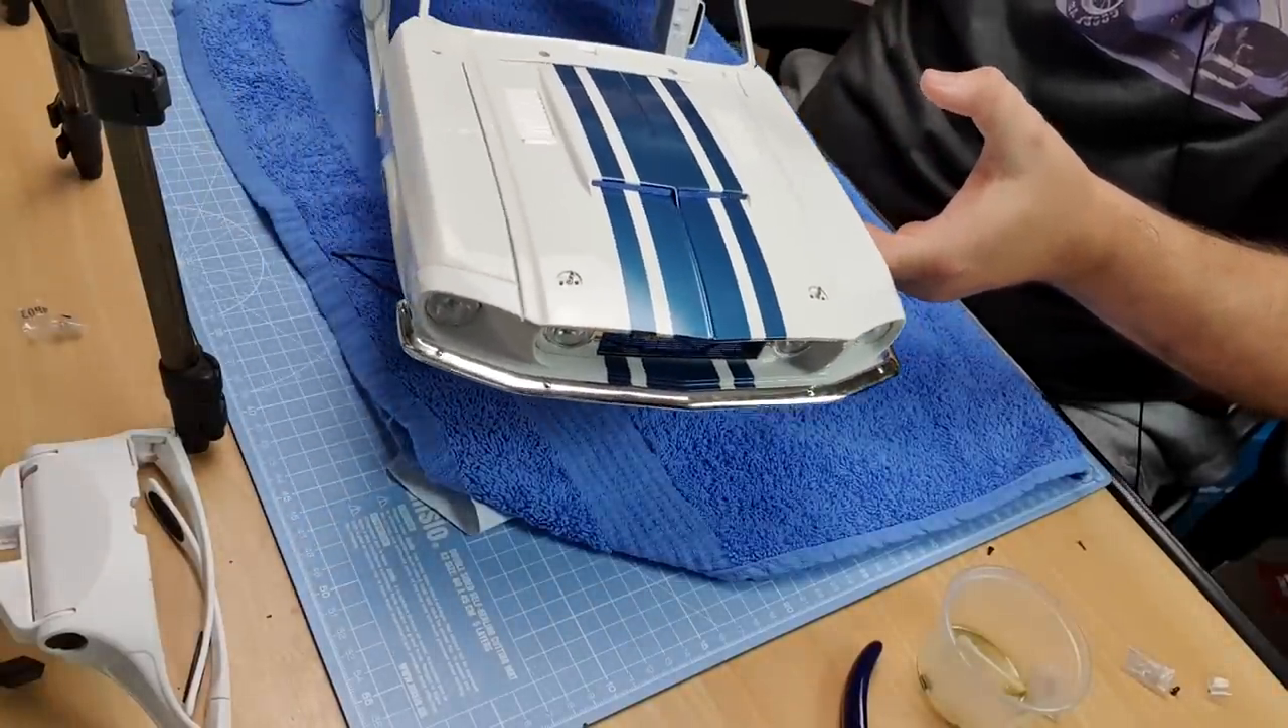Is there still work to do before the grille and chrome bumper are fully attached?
No.